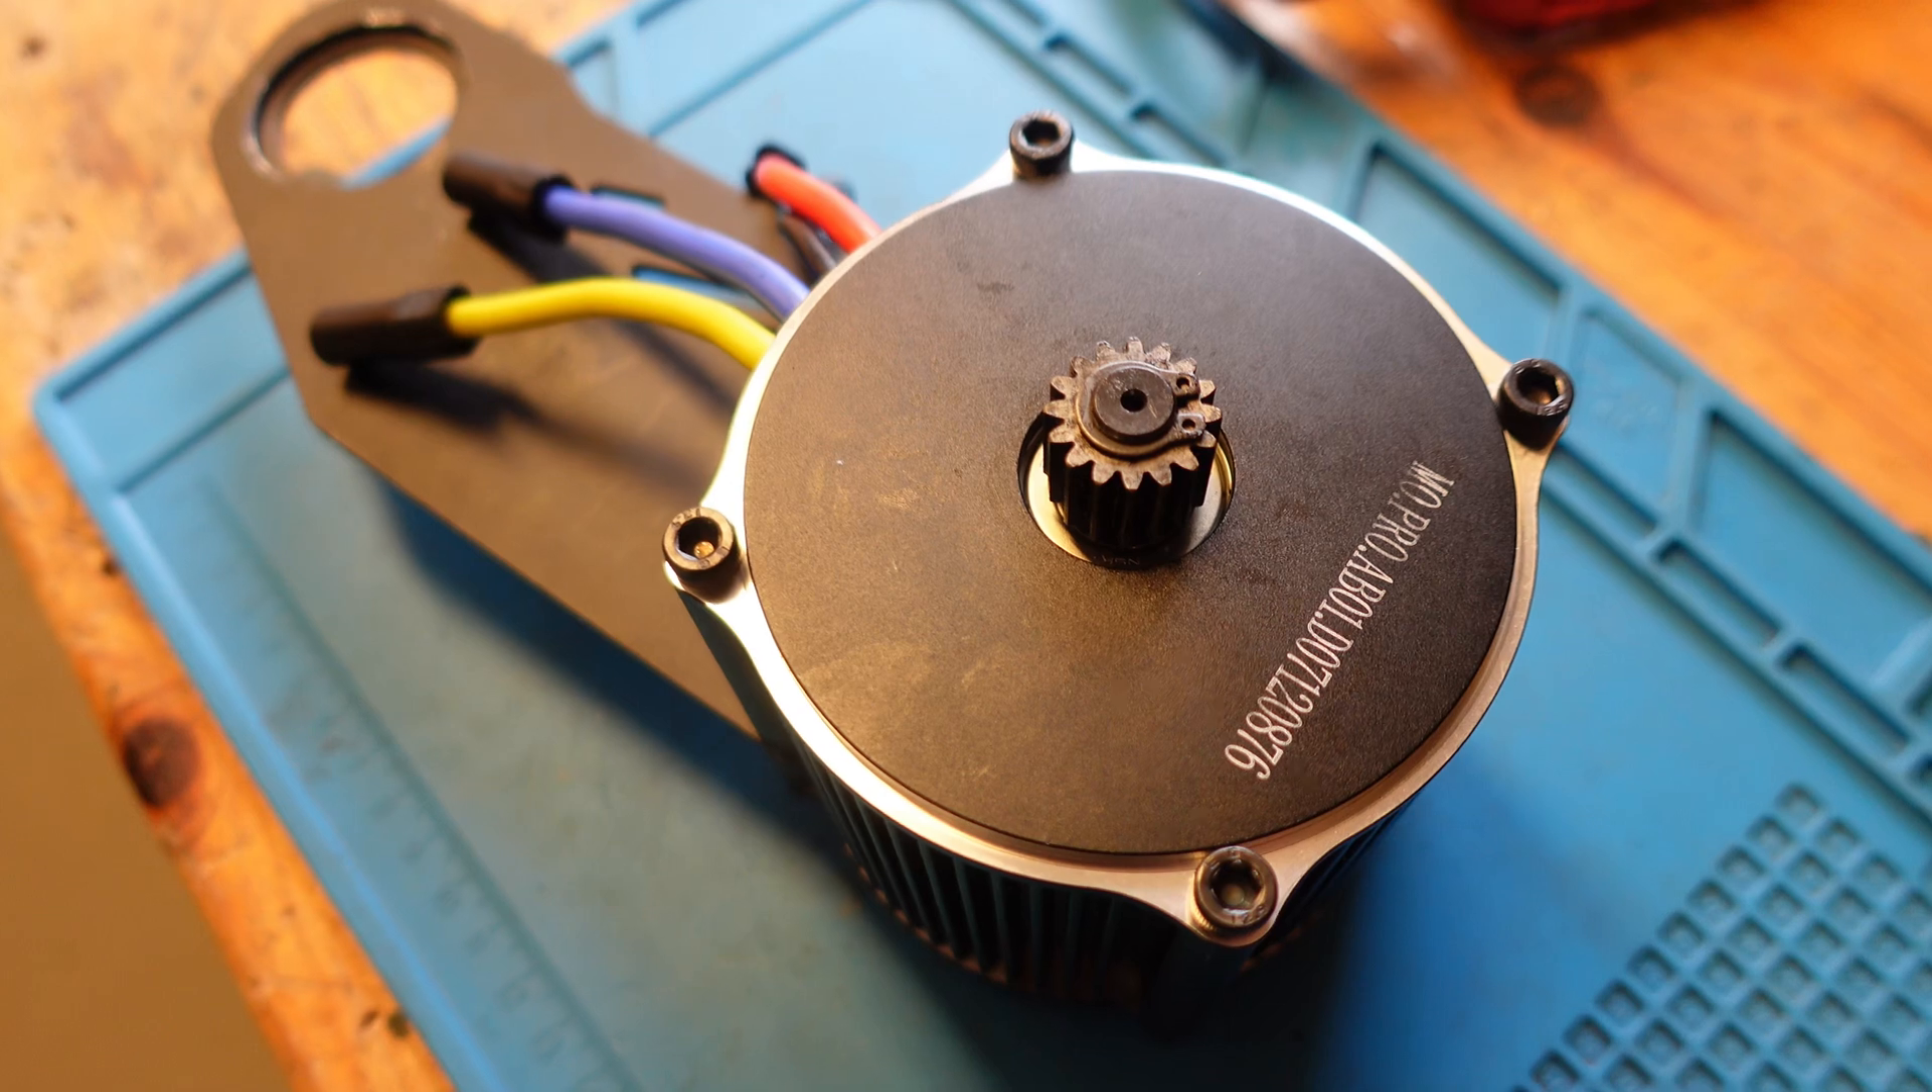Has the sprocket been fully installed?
Yes.